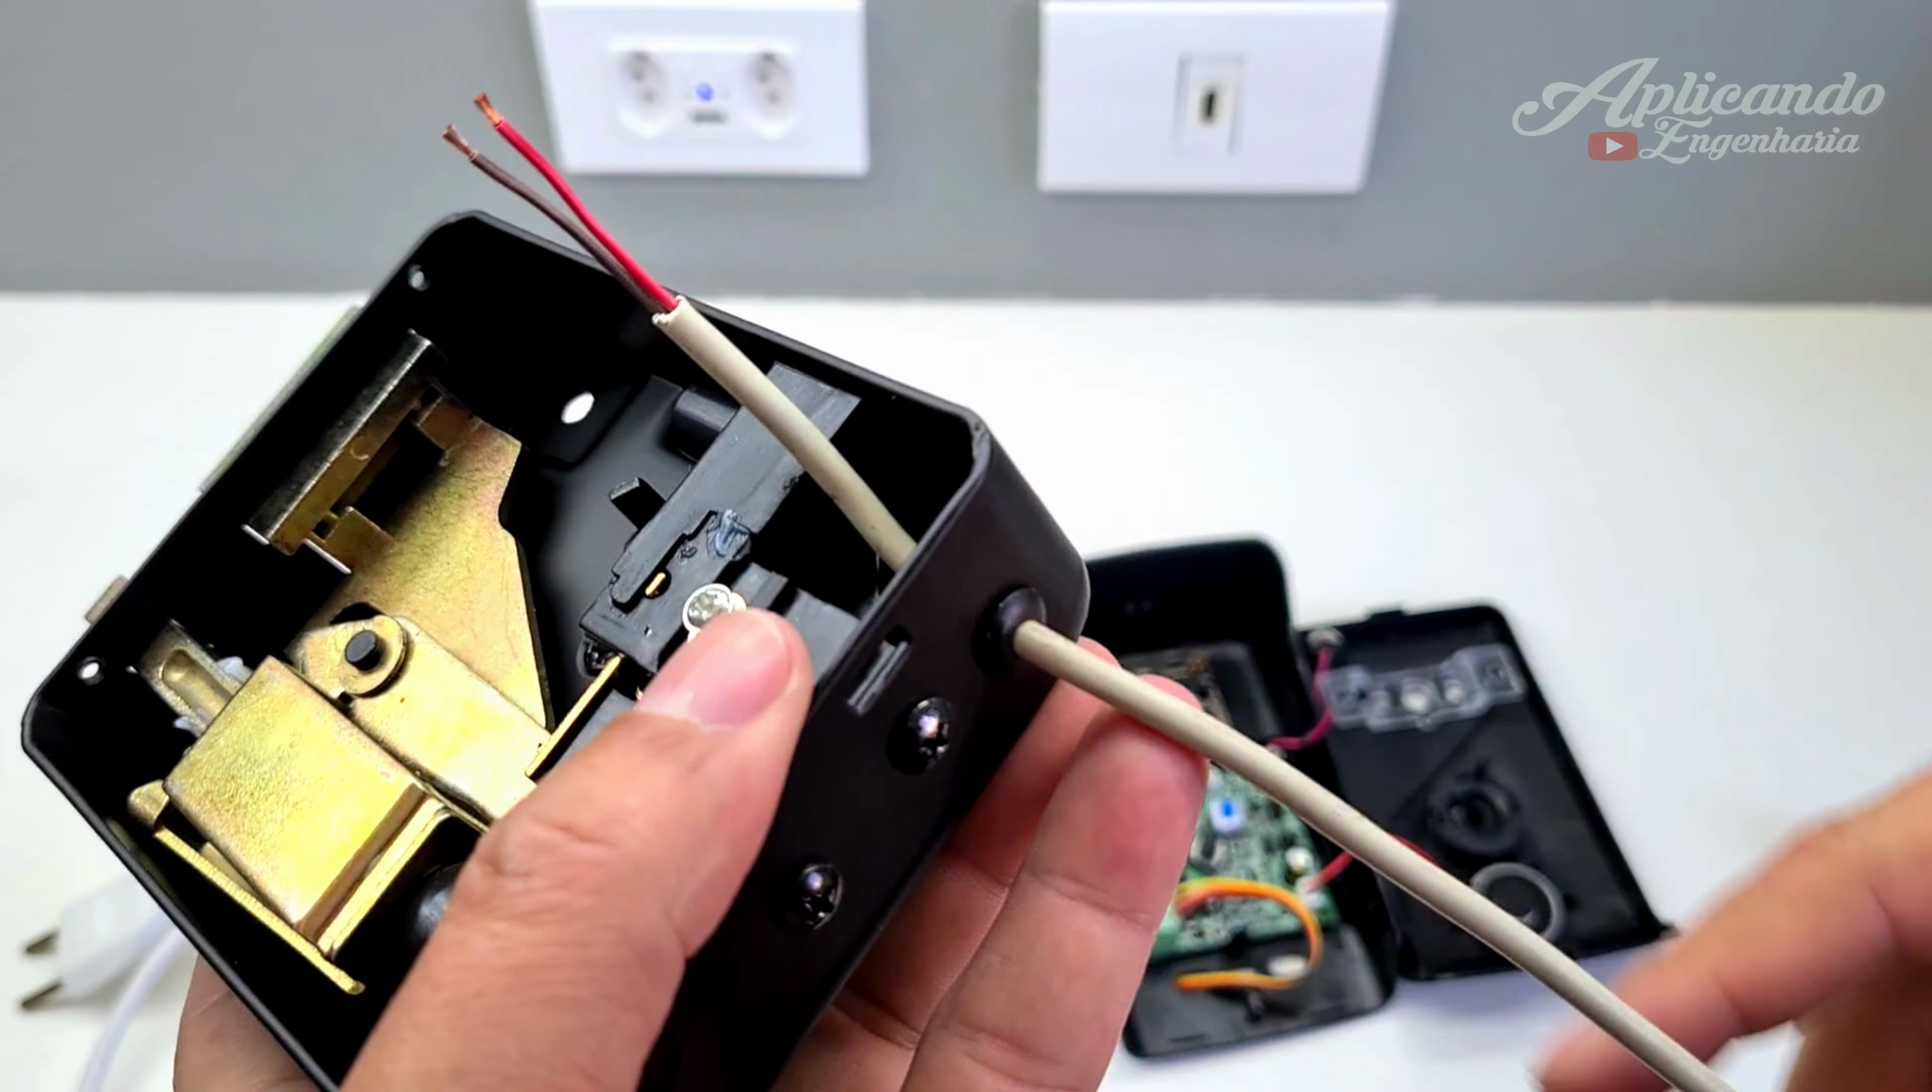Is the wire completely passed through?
Yes.